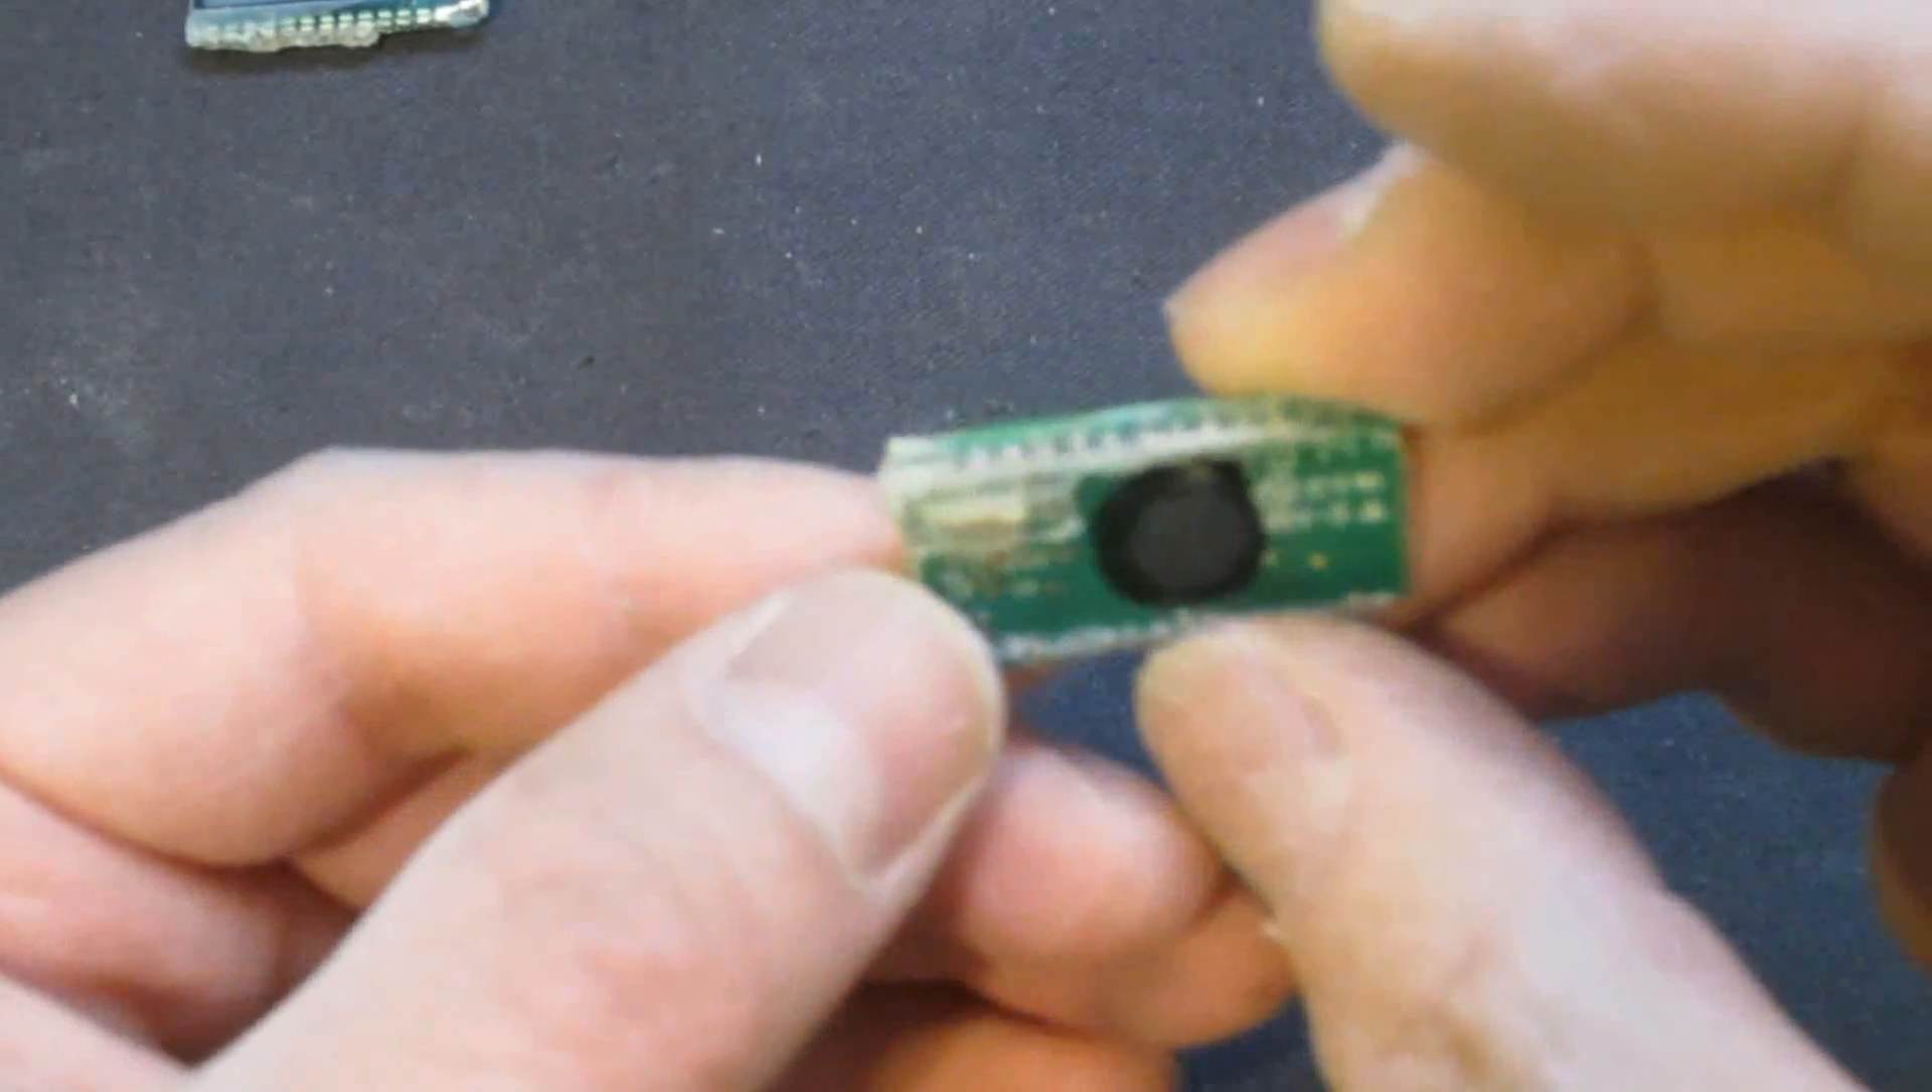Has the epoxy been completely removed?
No.